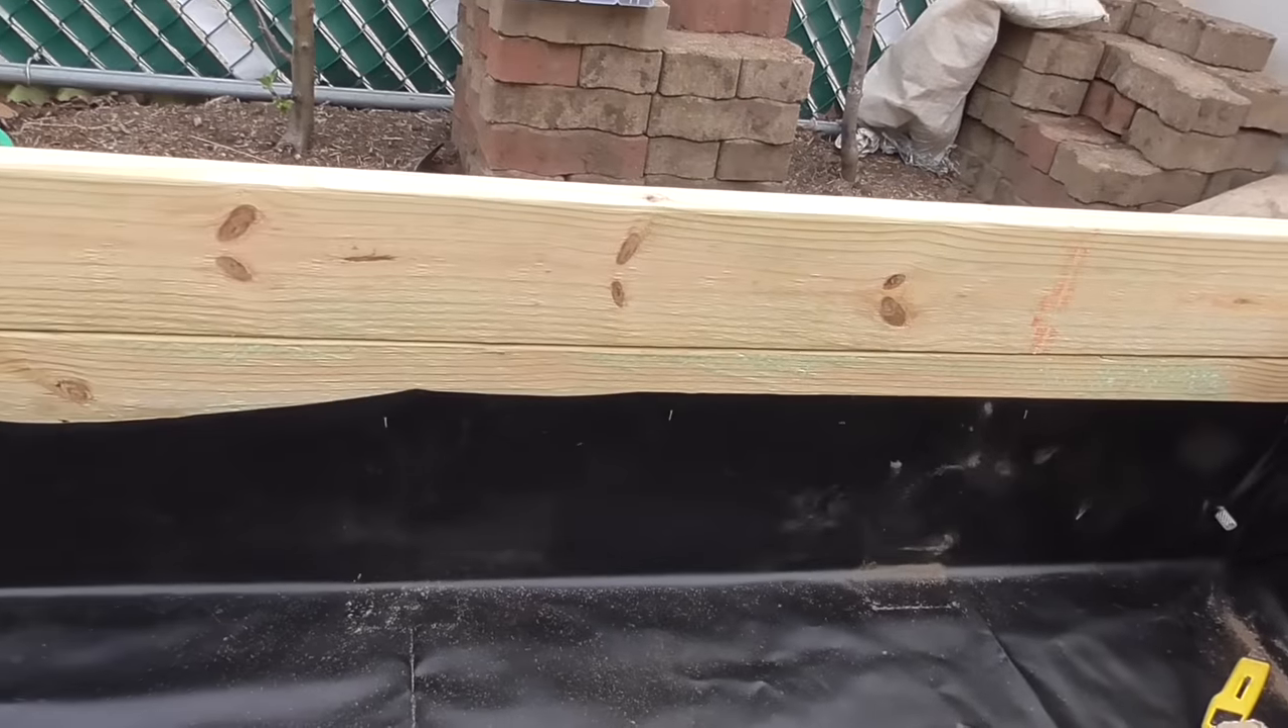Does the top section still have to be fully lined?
Yes.